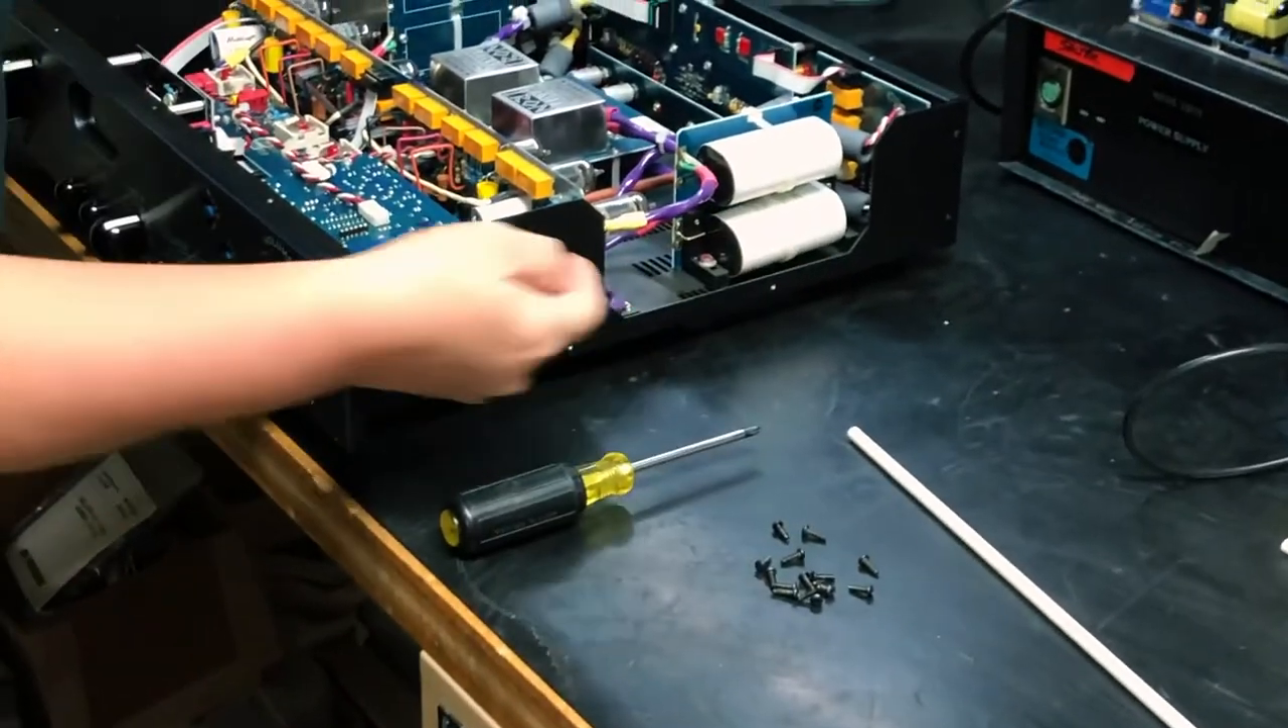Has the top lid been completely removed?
Yes.